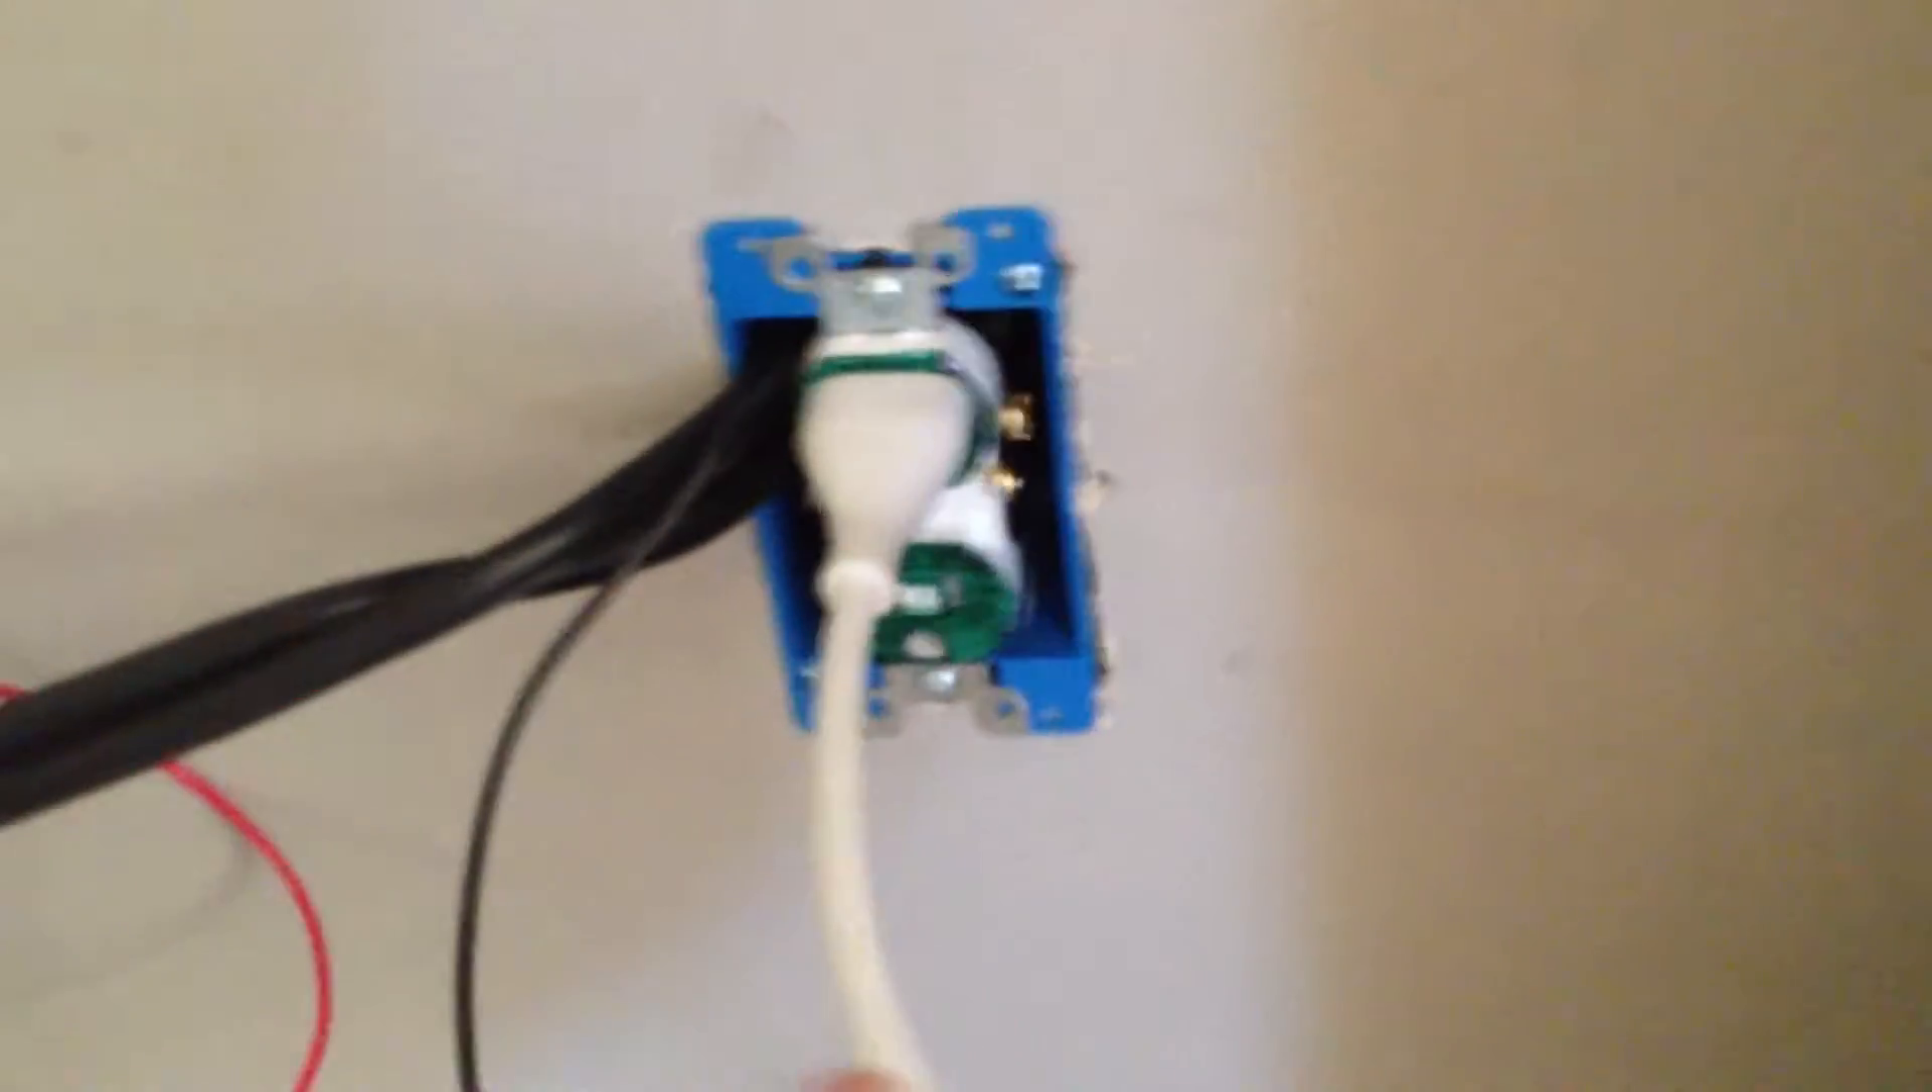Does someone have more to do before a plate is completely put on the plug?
Yes.